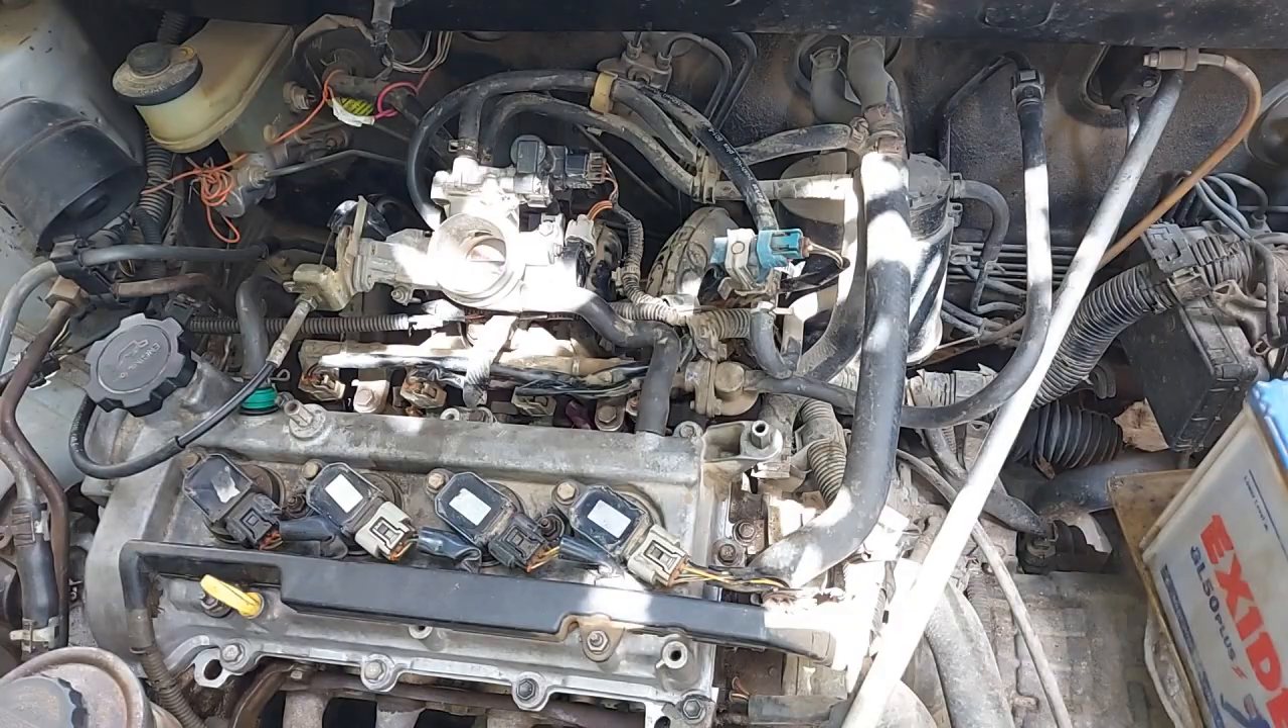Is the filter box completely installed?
No.